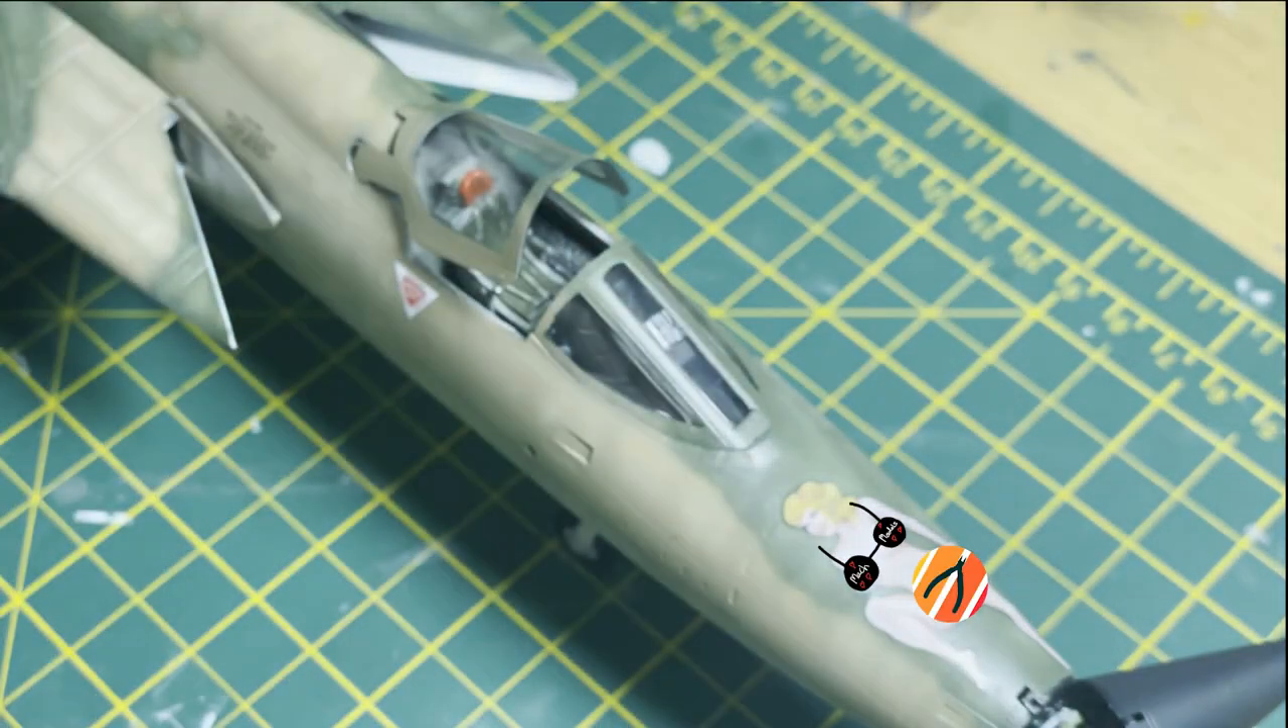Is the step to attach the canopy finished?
Yes.